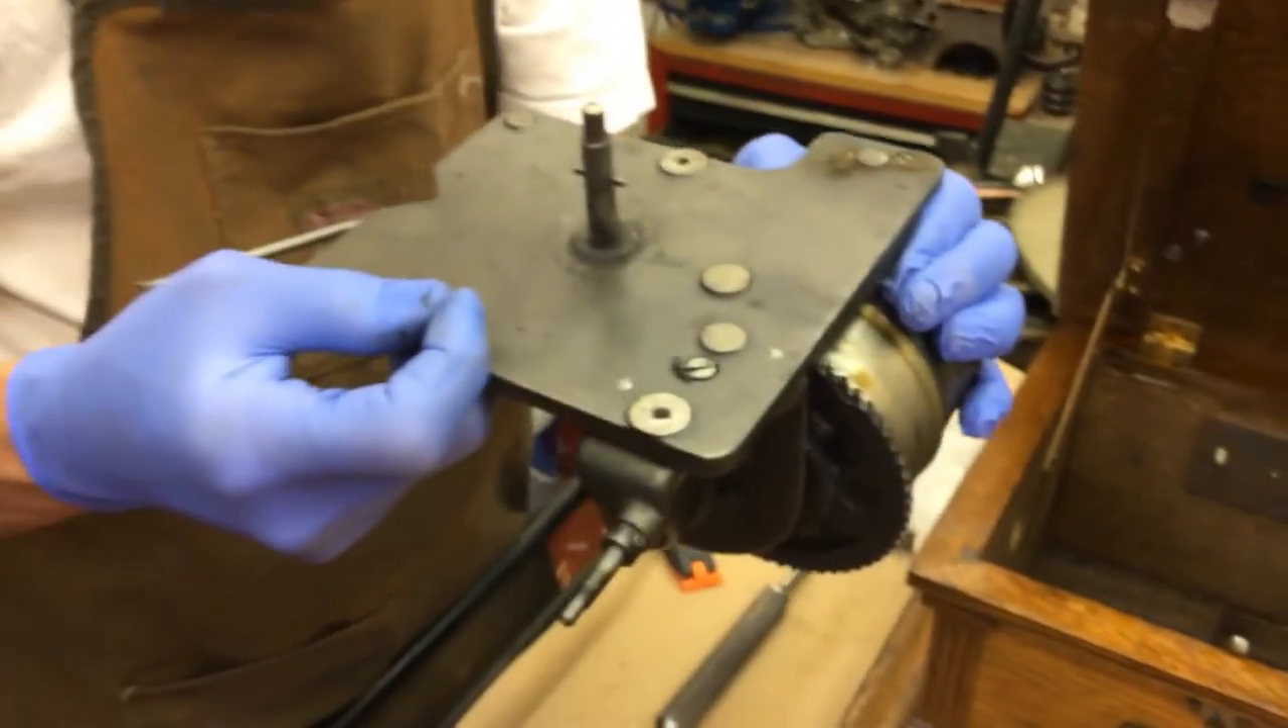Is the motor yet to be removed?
No.